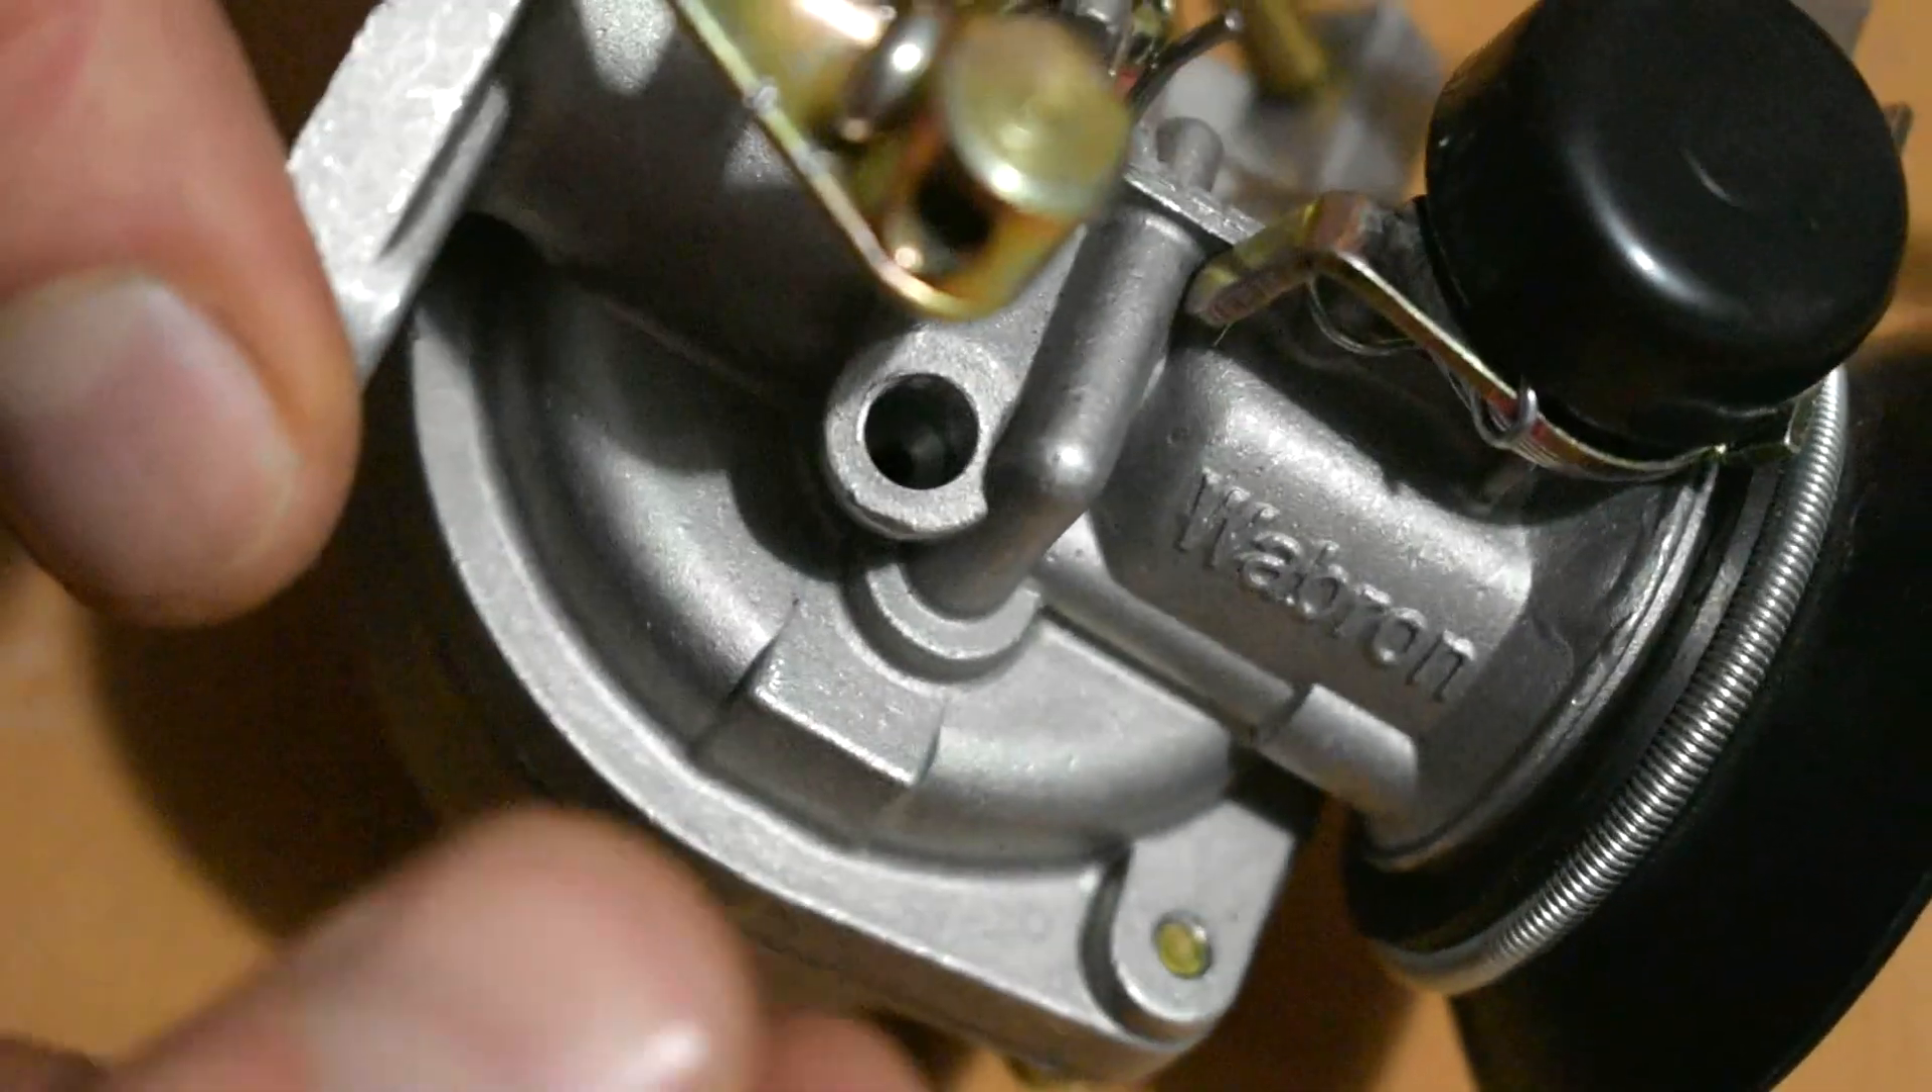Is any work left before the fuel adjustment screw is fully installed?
Yes.